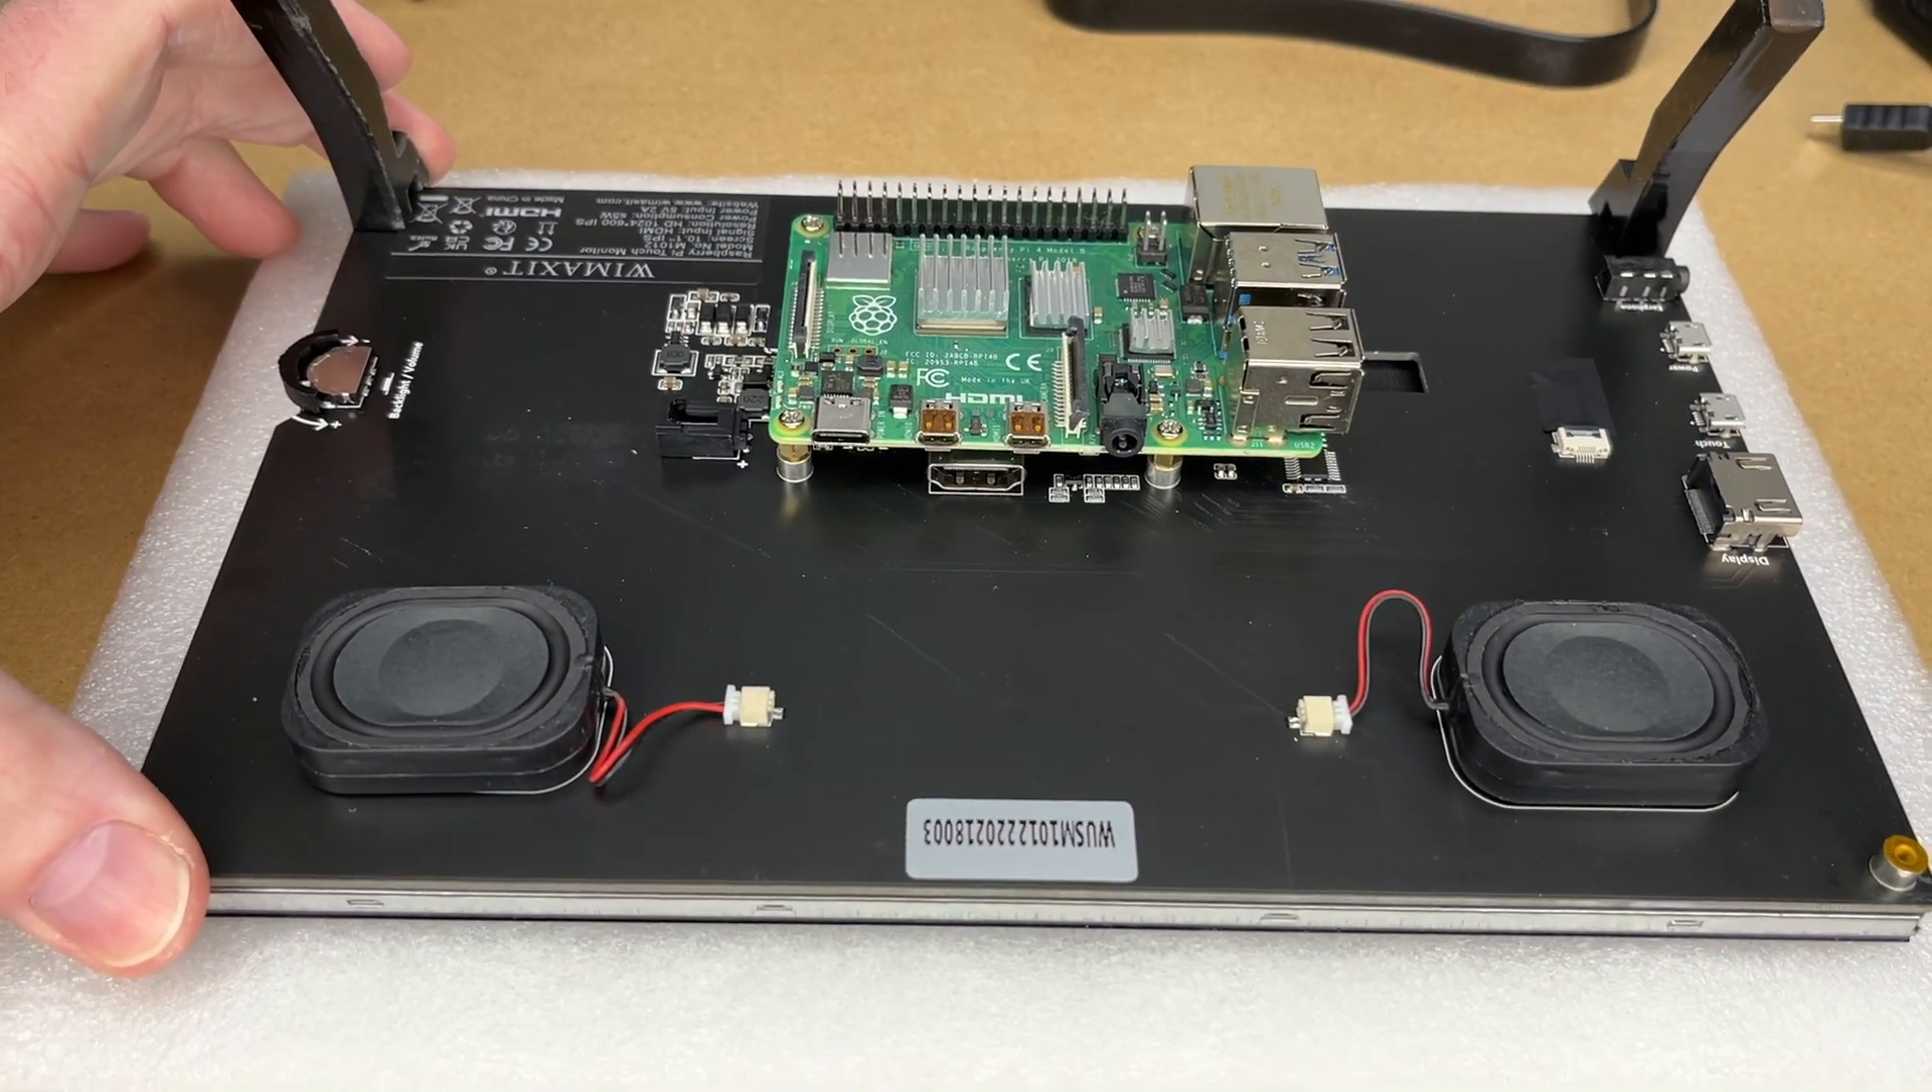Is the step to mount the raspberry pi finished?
Yes.